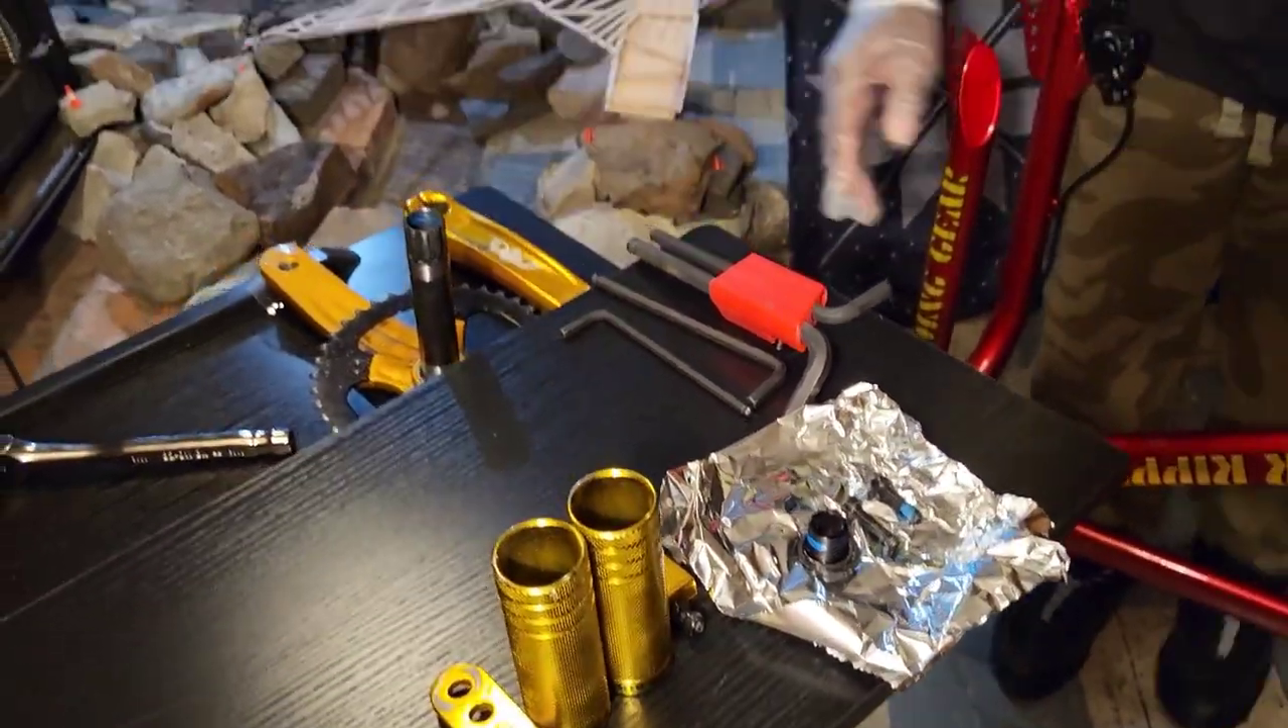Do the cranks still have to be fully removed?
No.